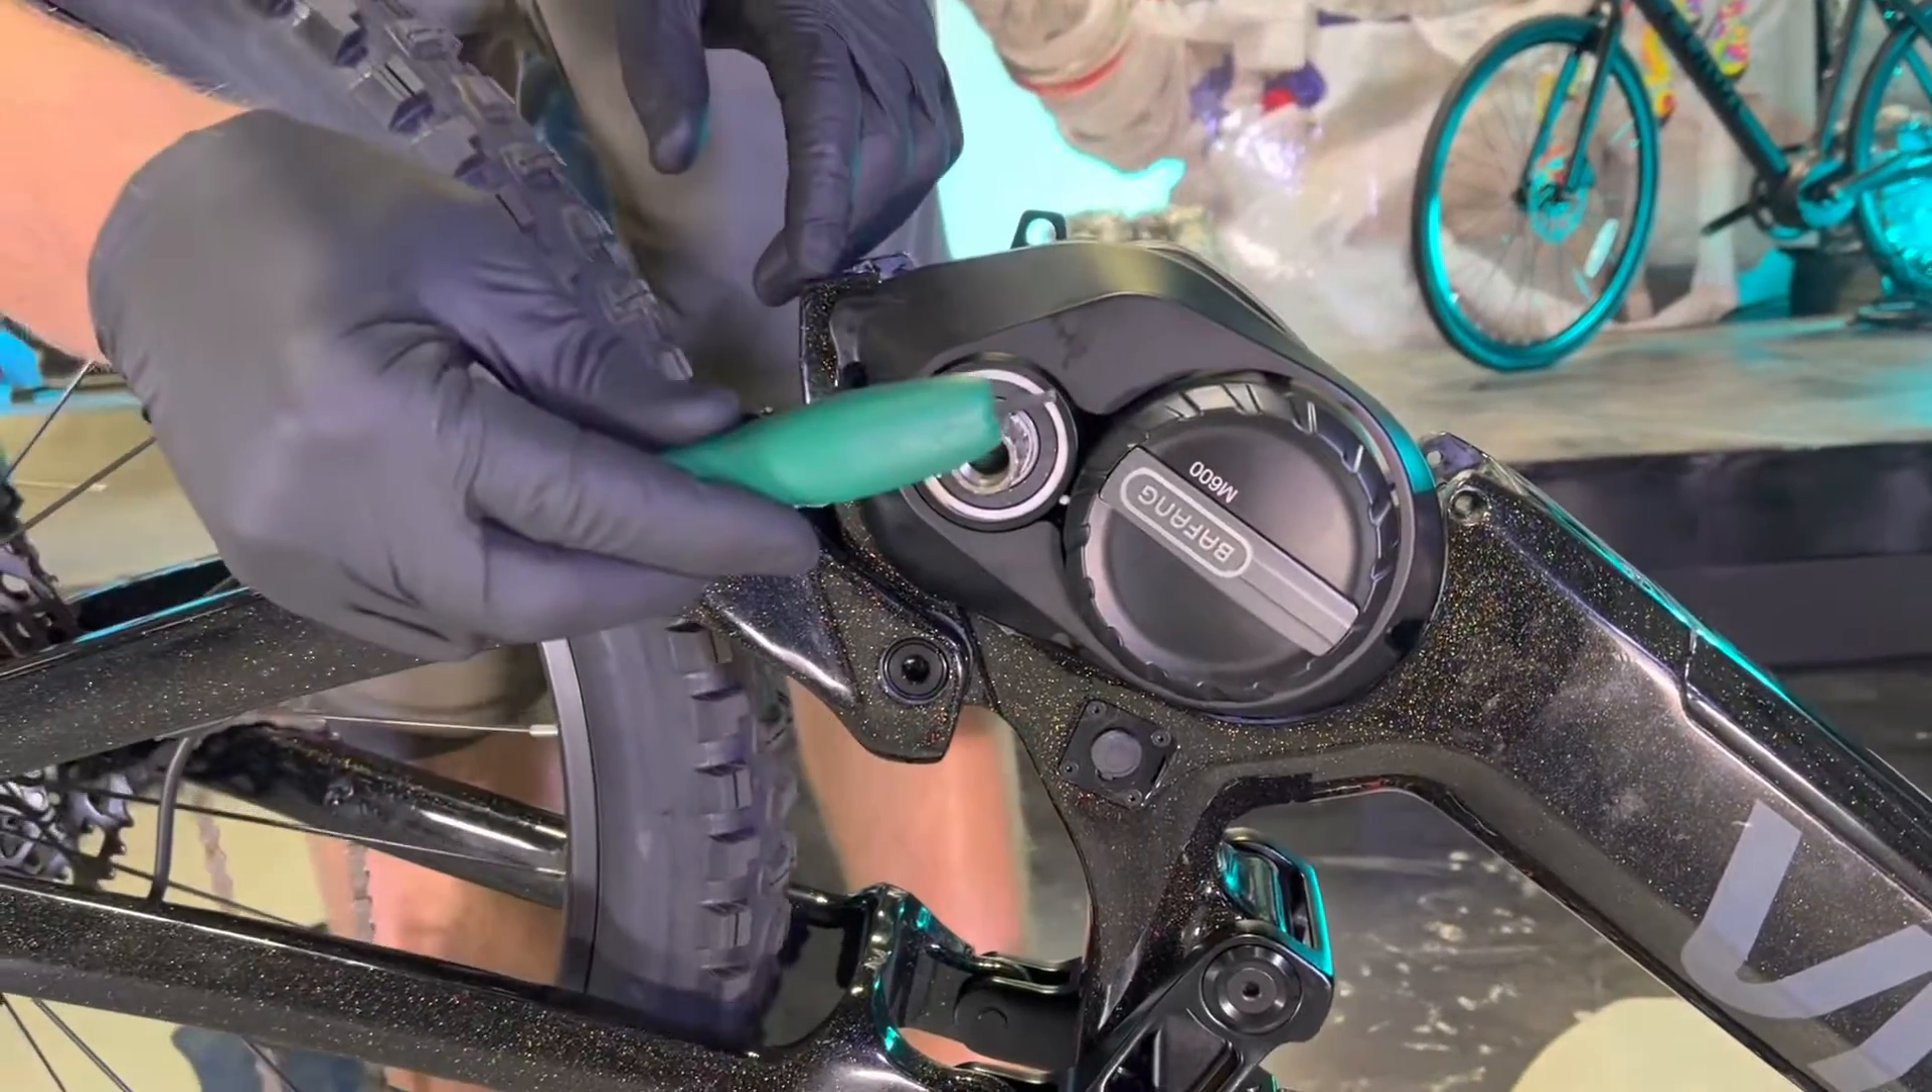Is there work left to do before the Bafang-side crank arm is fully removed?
No.